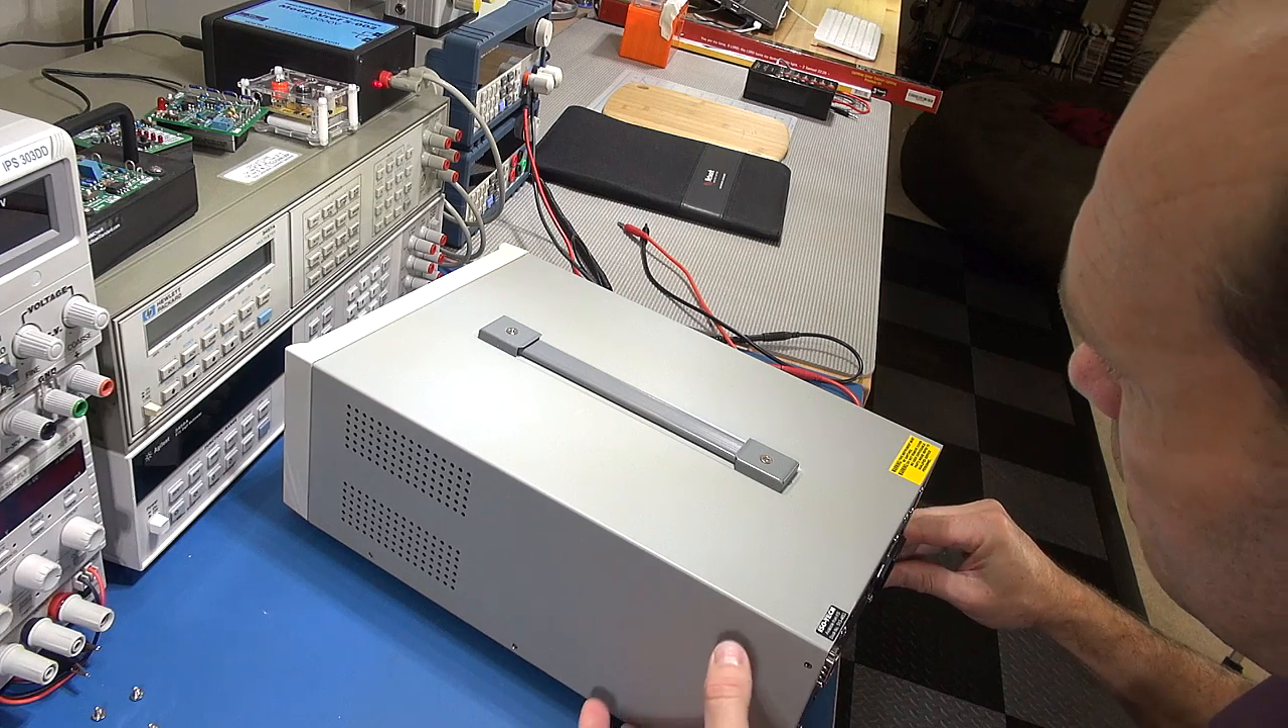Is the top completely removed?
No.